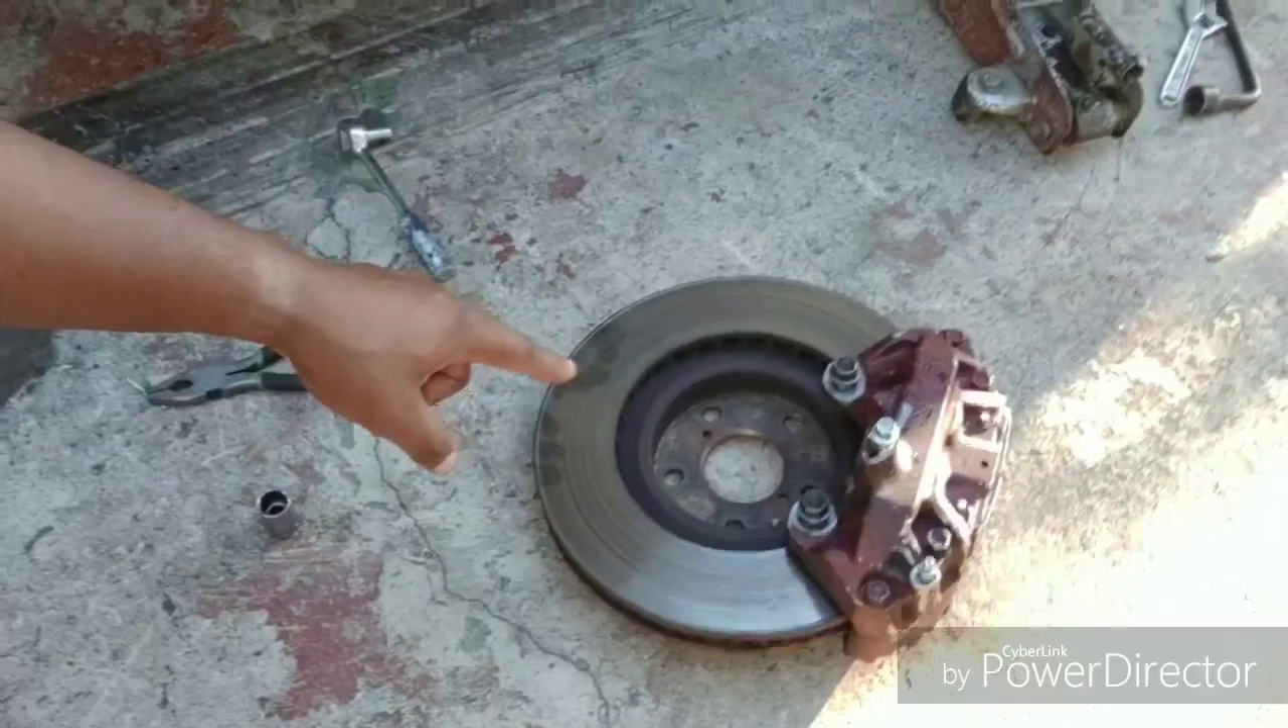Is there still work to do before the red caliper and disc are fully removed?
No.